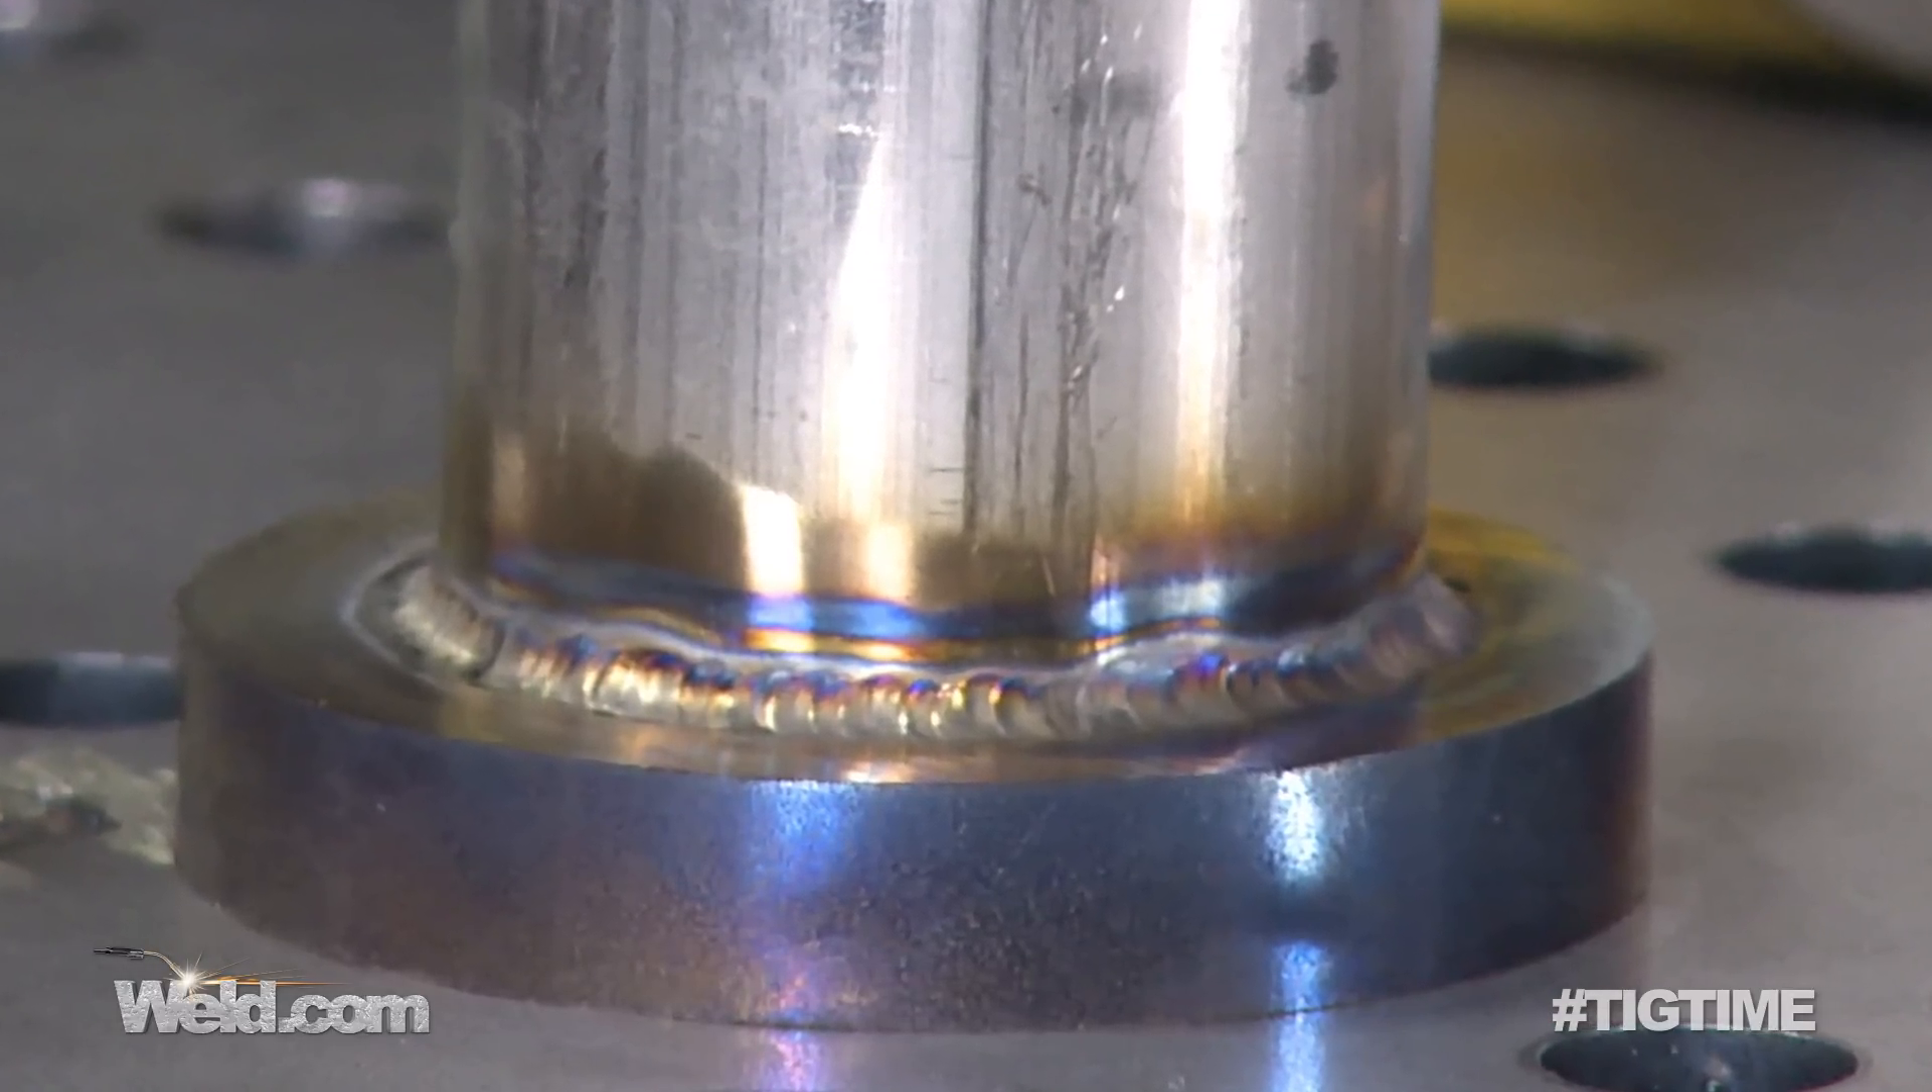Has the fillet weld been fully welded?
Yes.